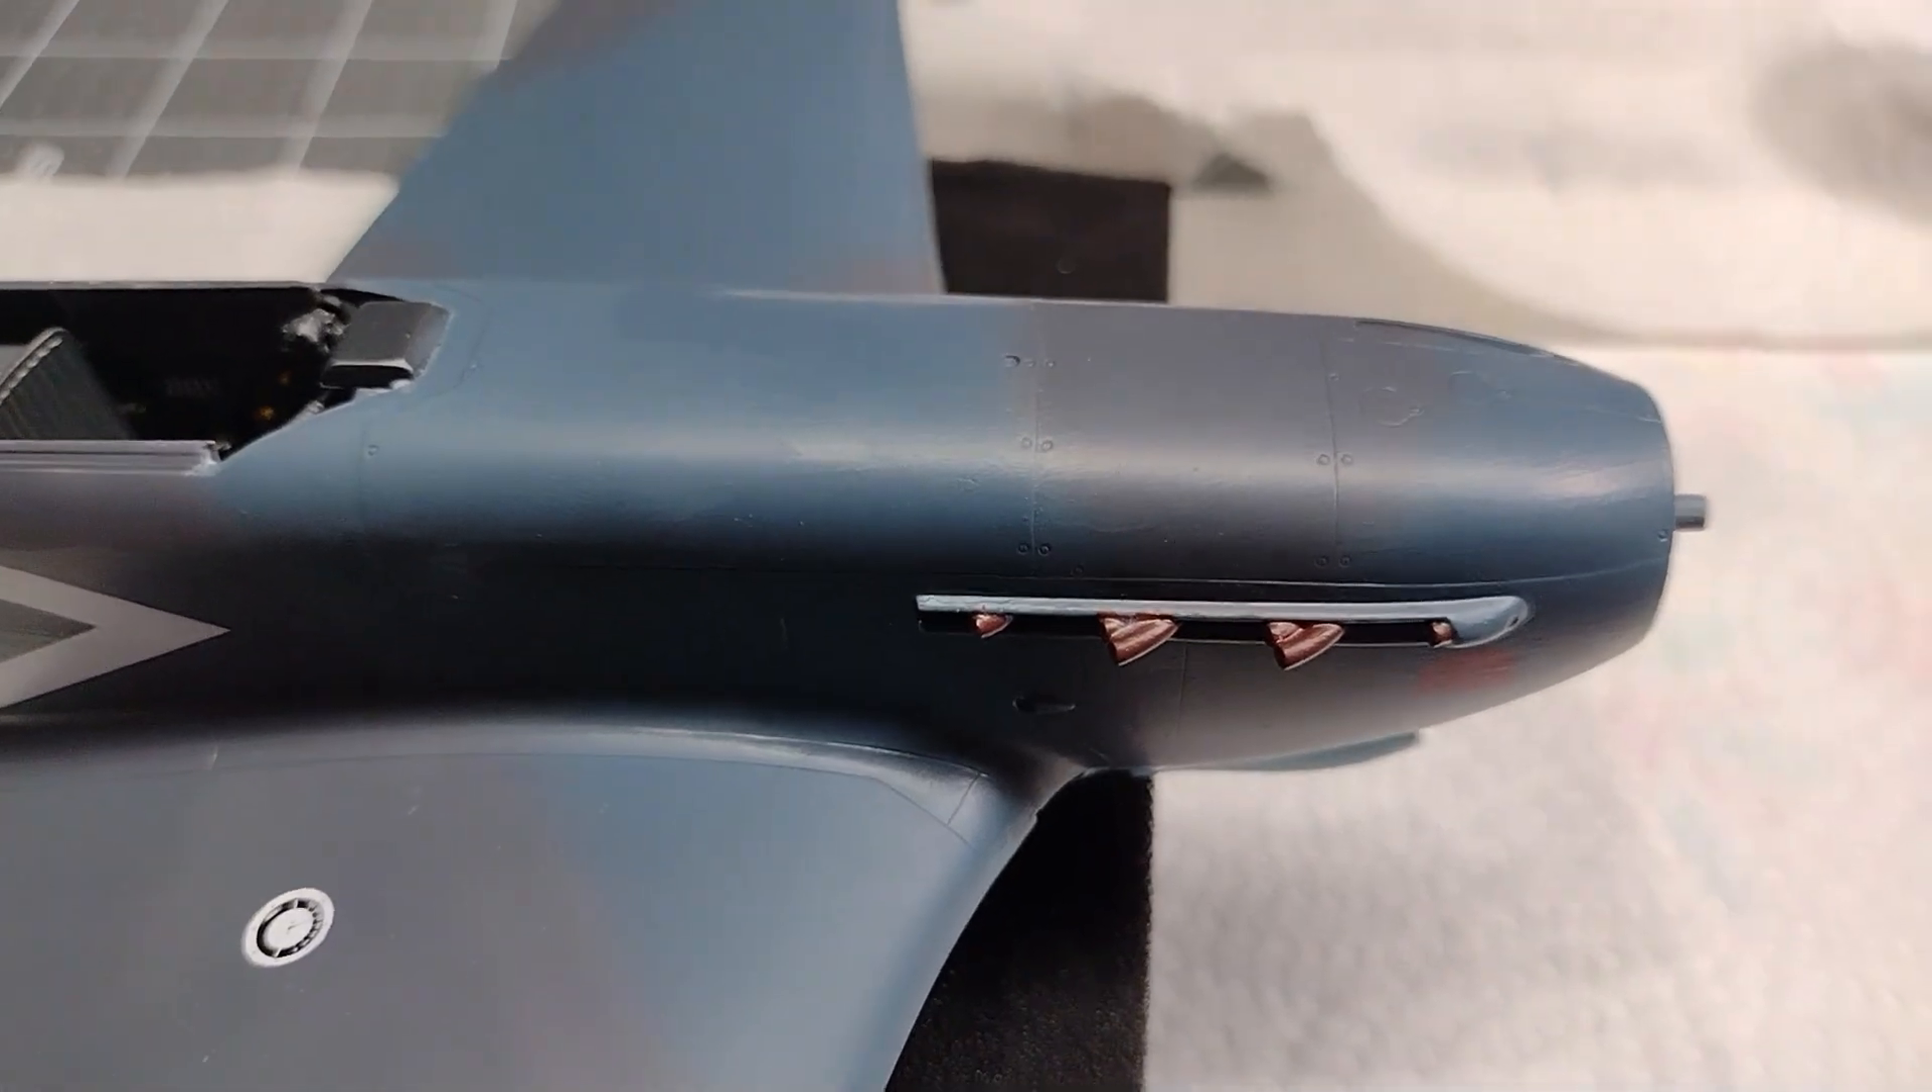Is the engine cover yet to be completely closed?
No.